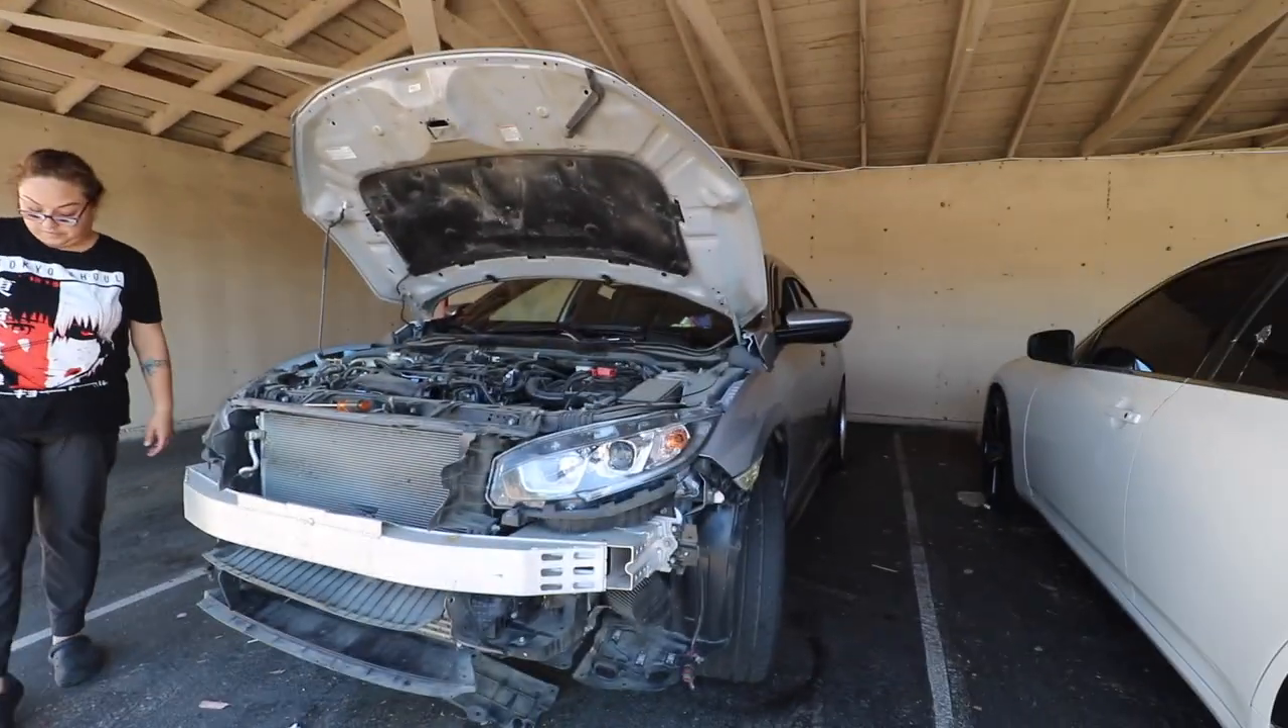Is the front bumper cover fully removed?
Yes.